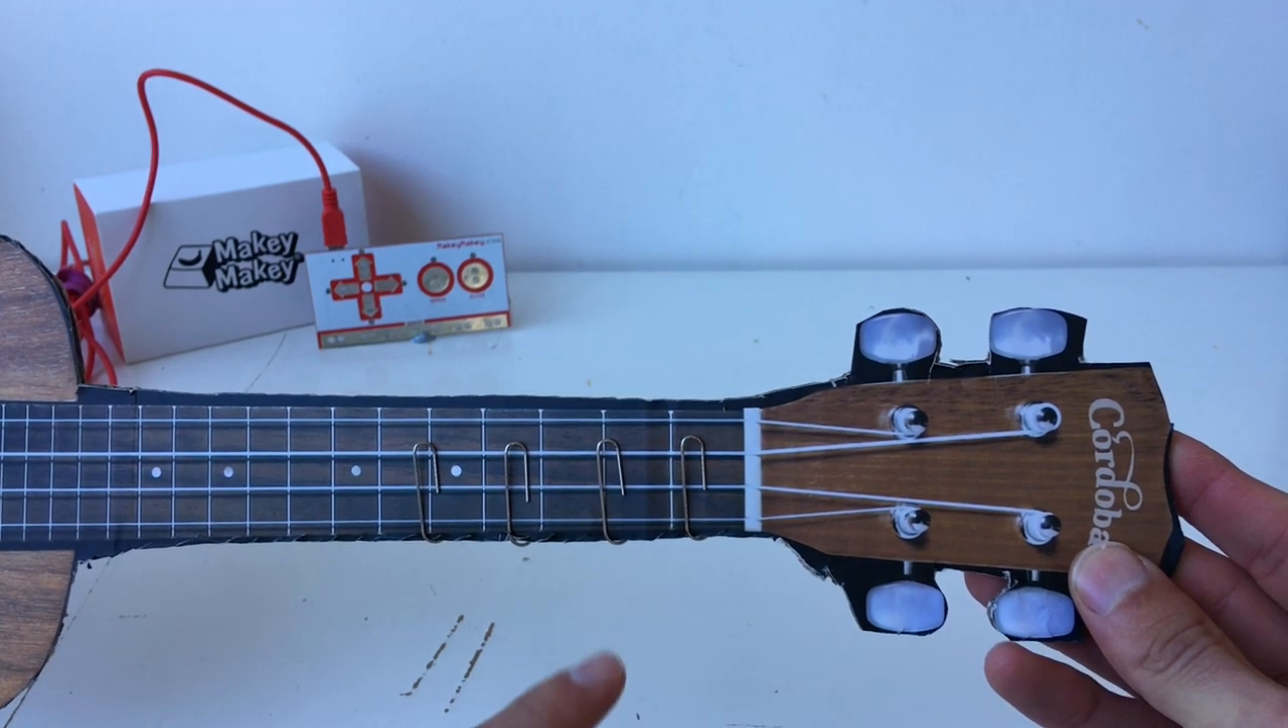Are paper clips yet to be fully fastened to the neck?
No.